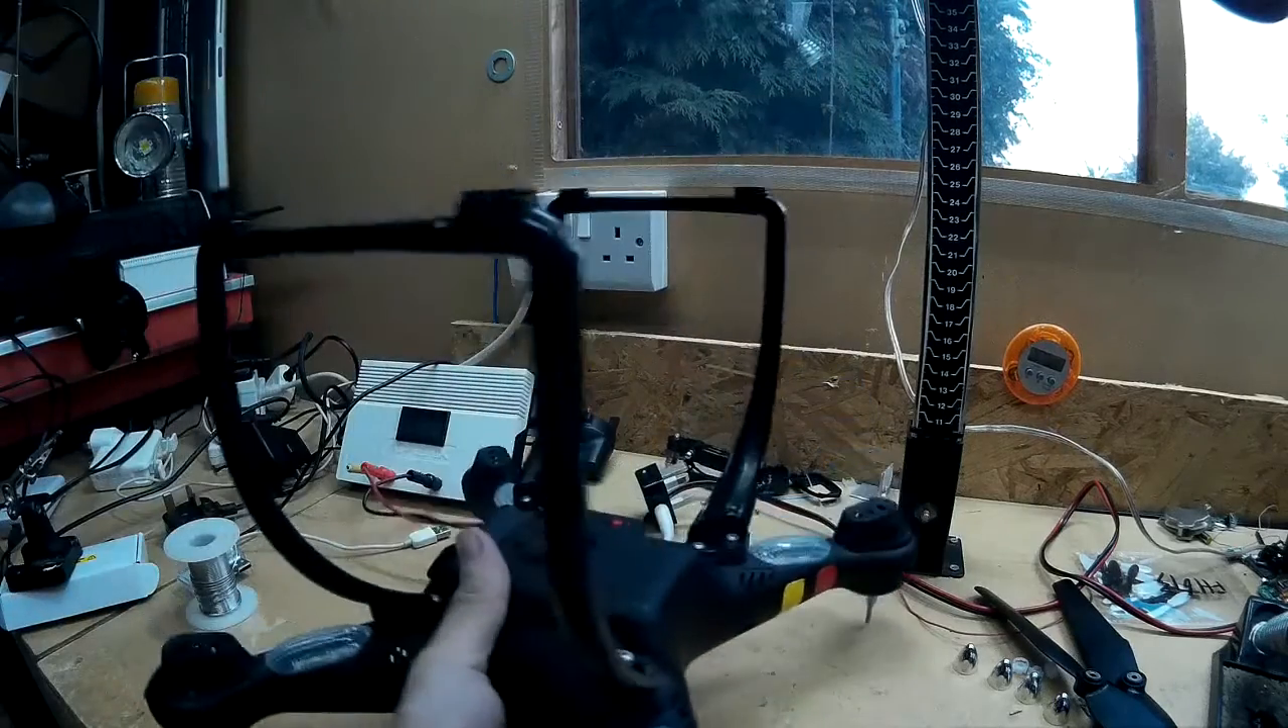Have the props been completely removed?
Yes.